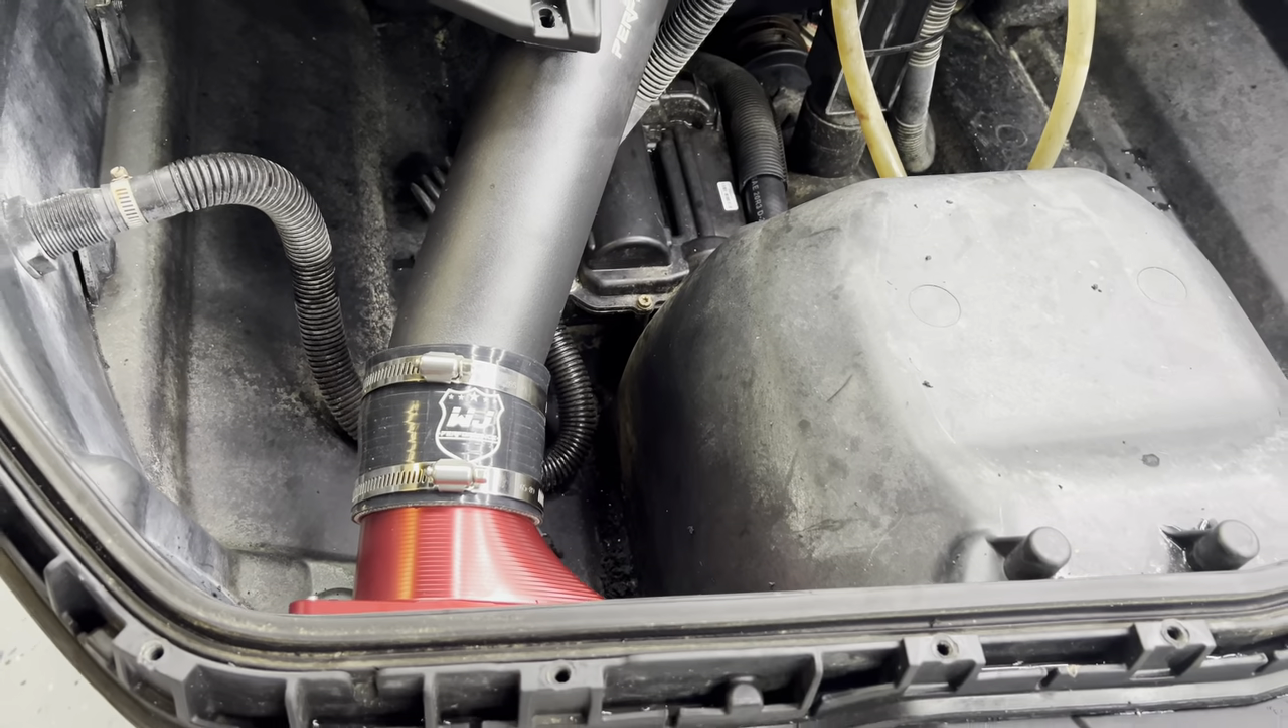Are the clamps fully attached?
Yes.